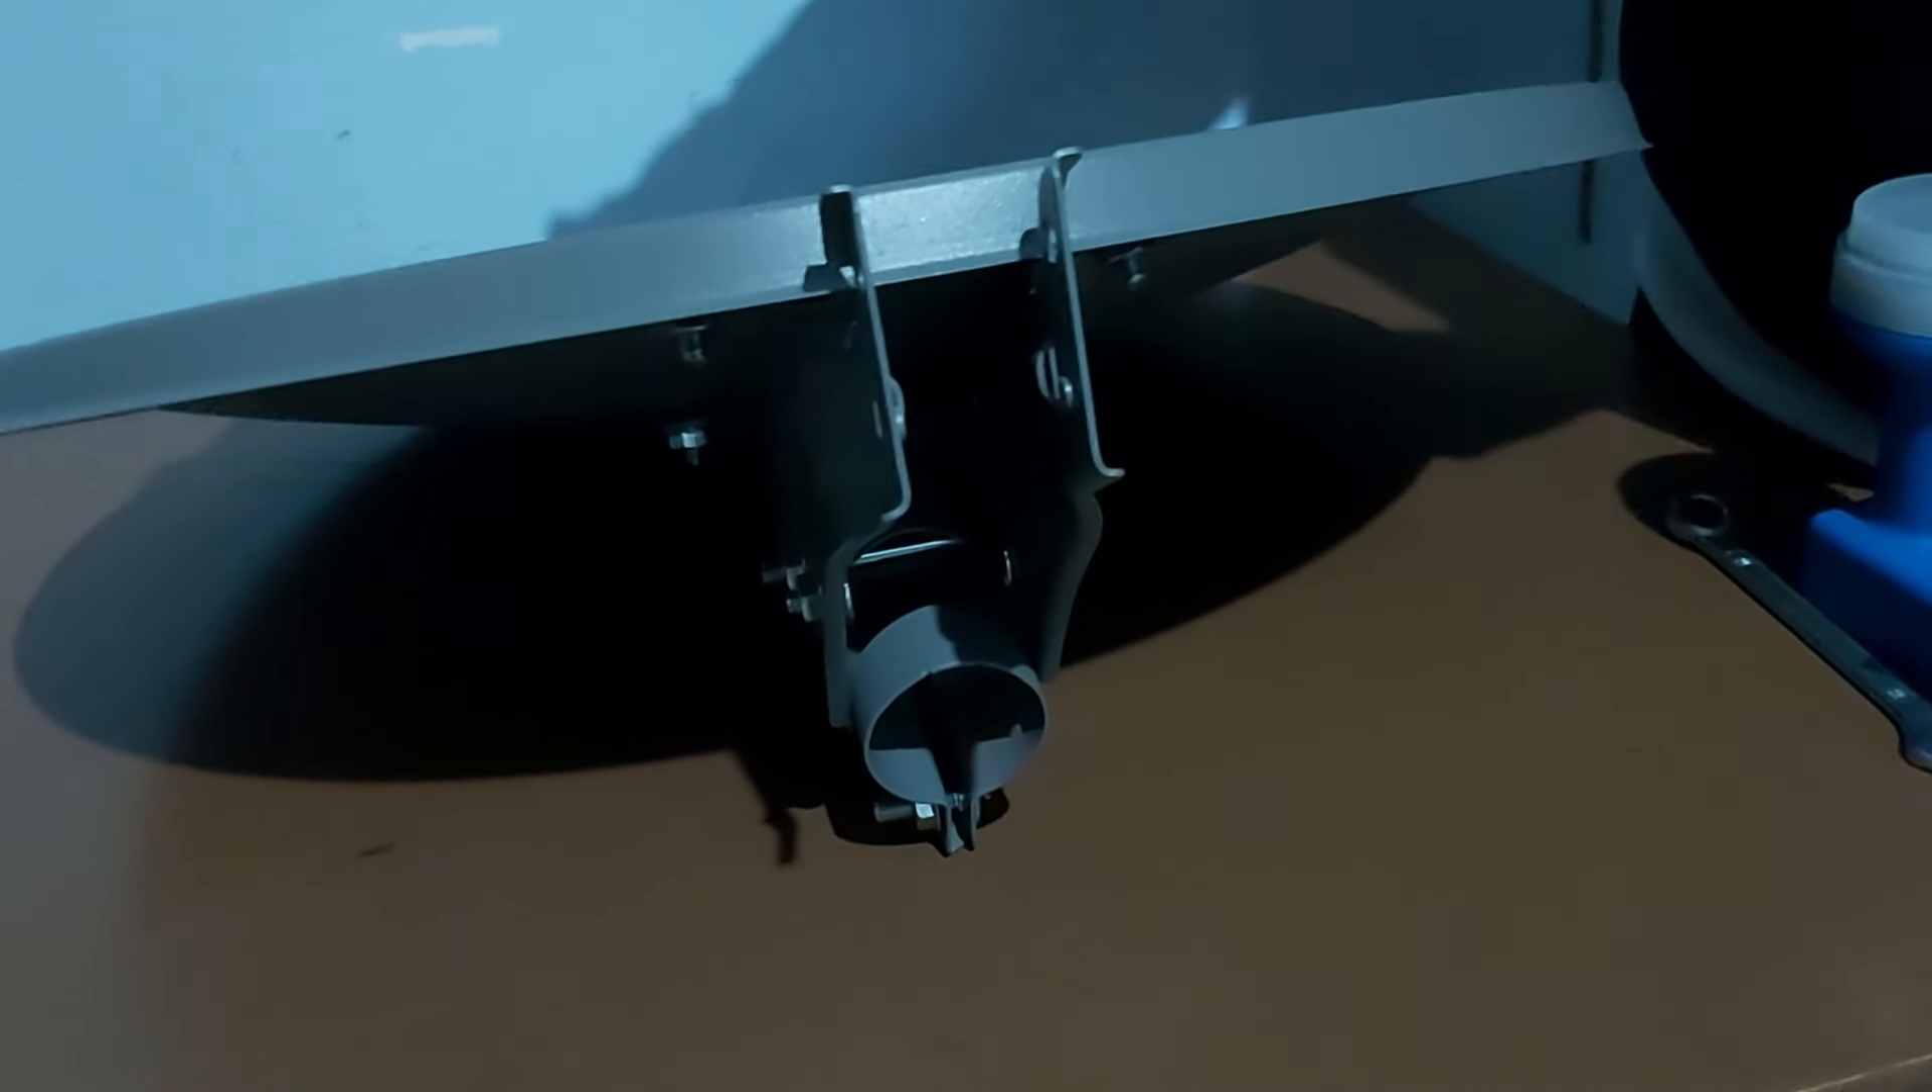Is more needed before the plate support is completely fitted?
No.